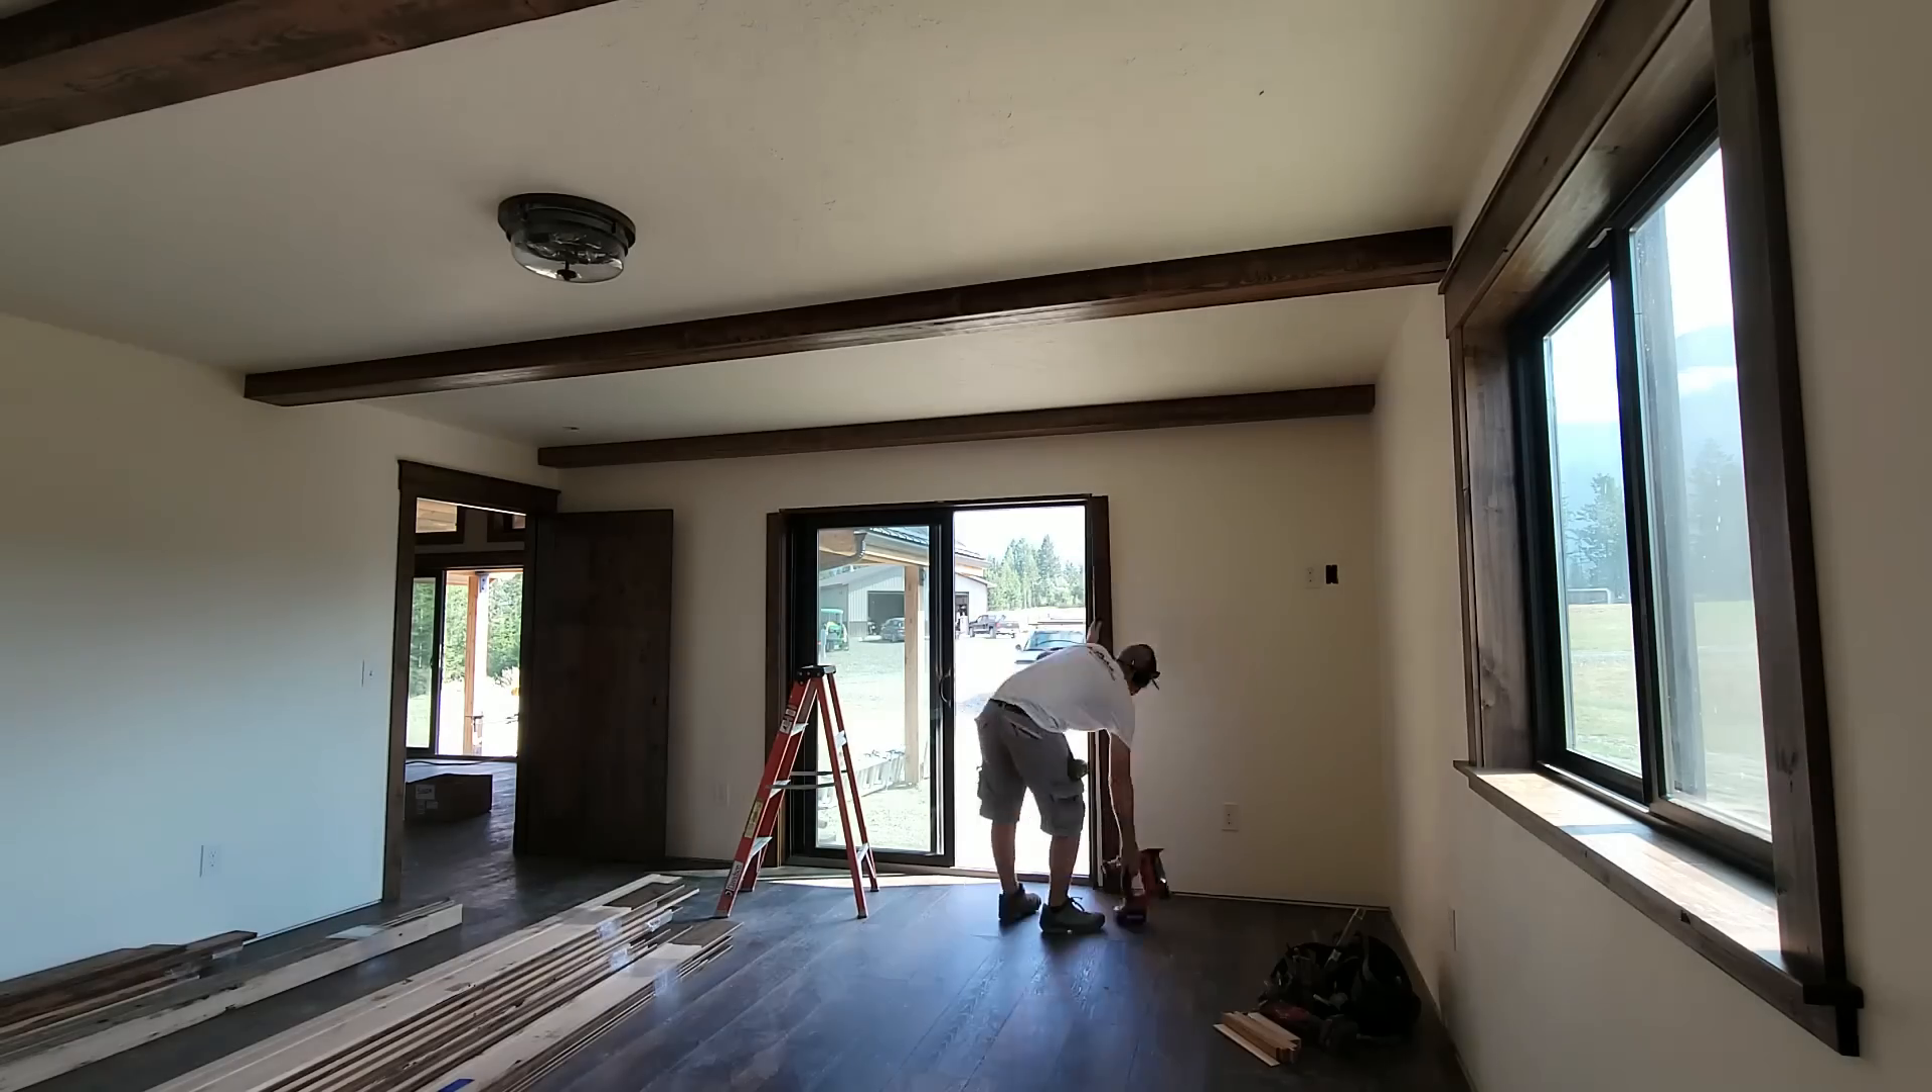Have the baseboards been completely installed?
No.